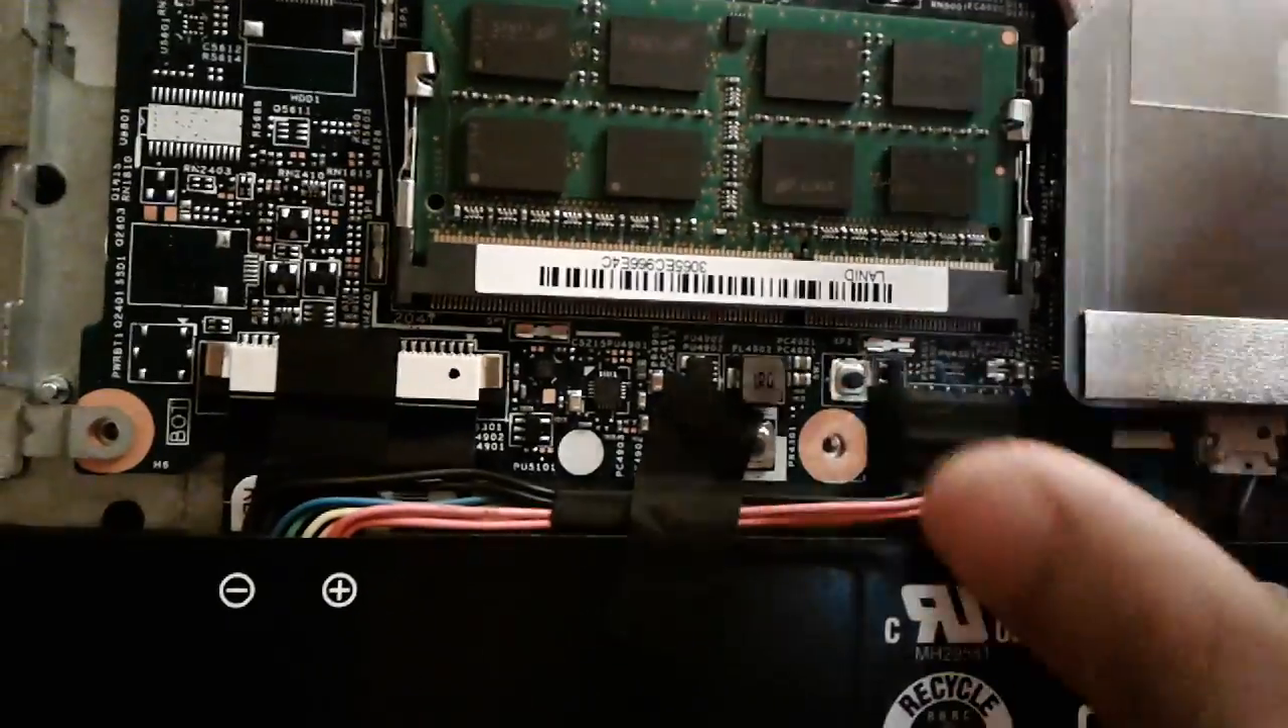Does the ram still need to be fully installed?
No.